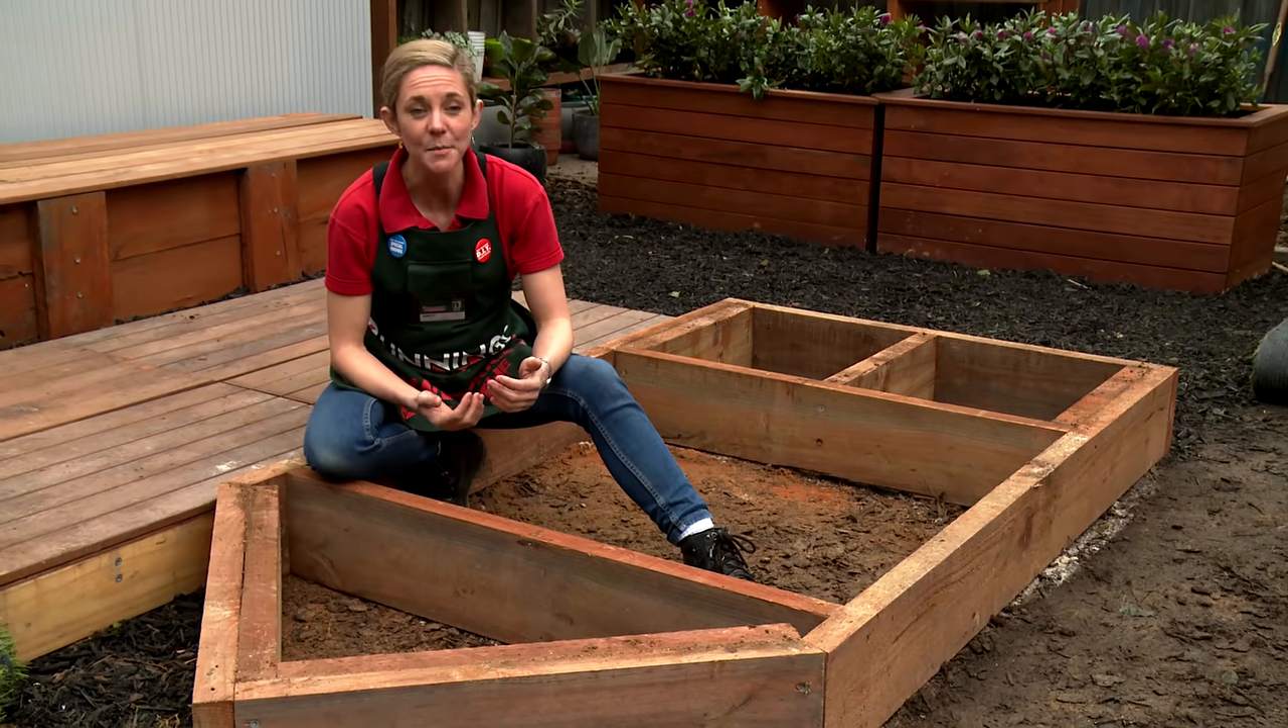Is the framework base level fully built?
Yes.